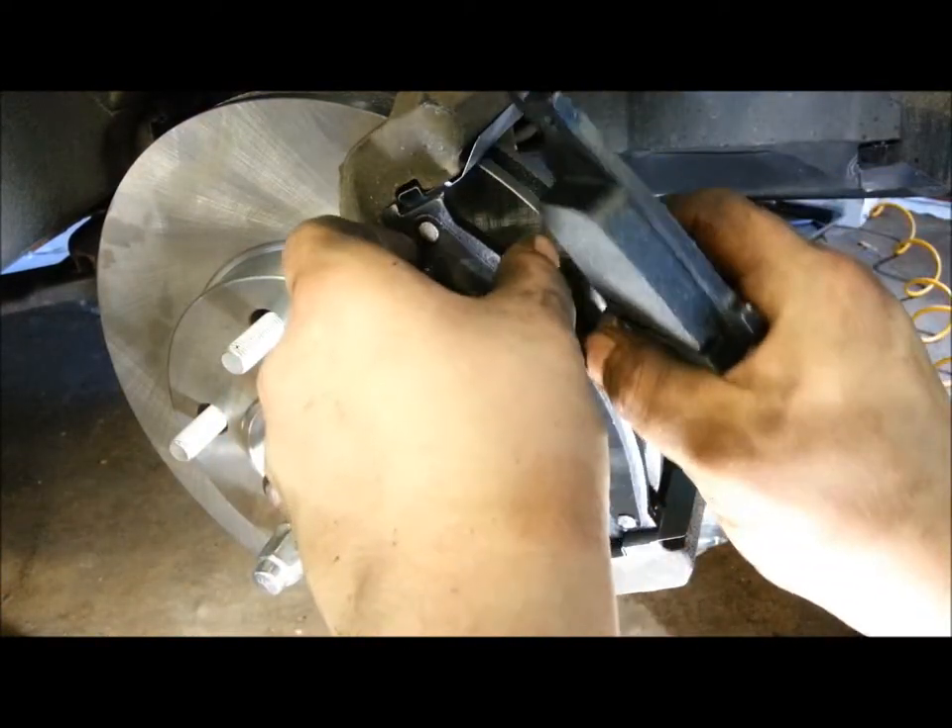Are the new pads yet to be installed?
Yes.